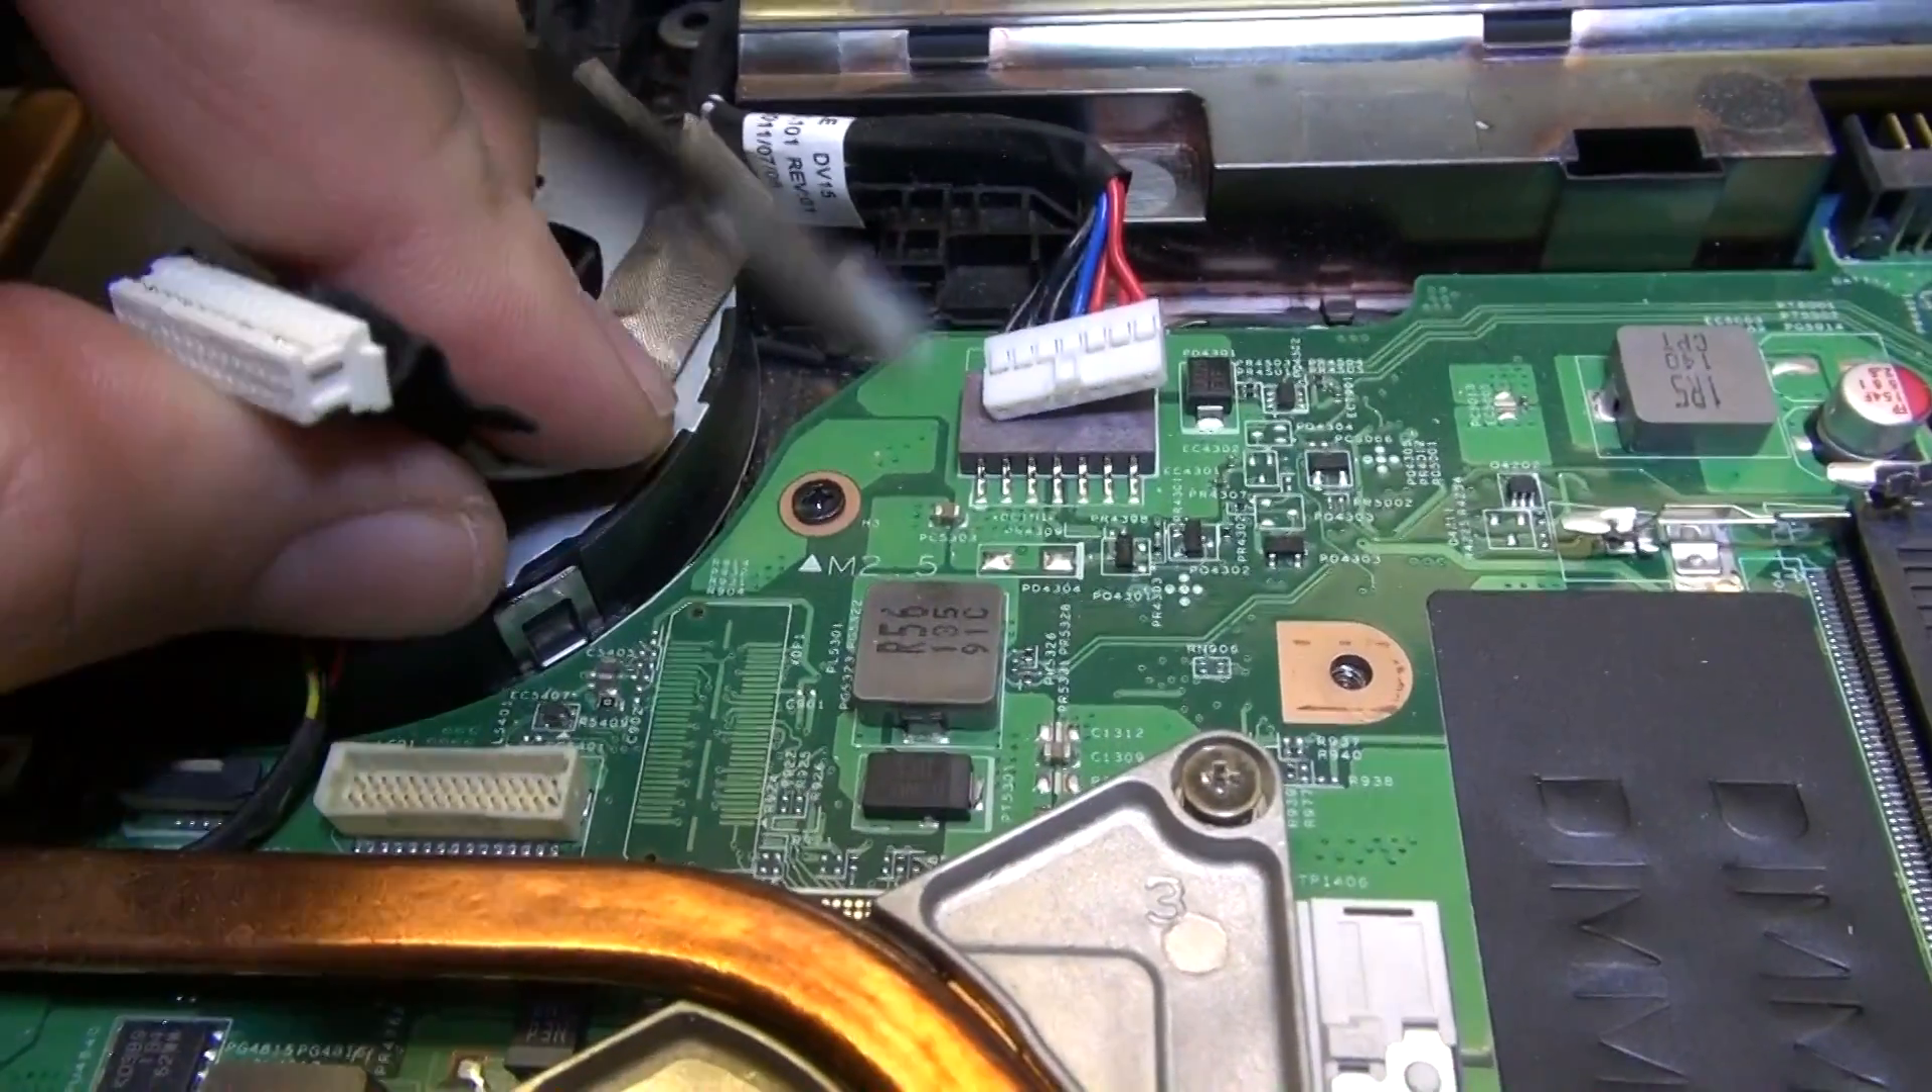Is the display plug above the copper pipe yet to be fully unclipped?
No.